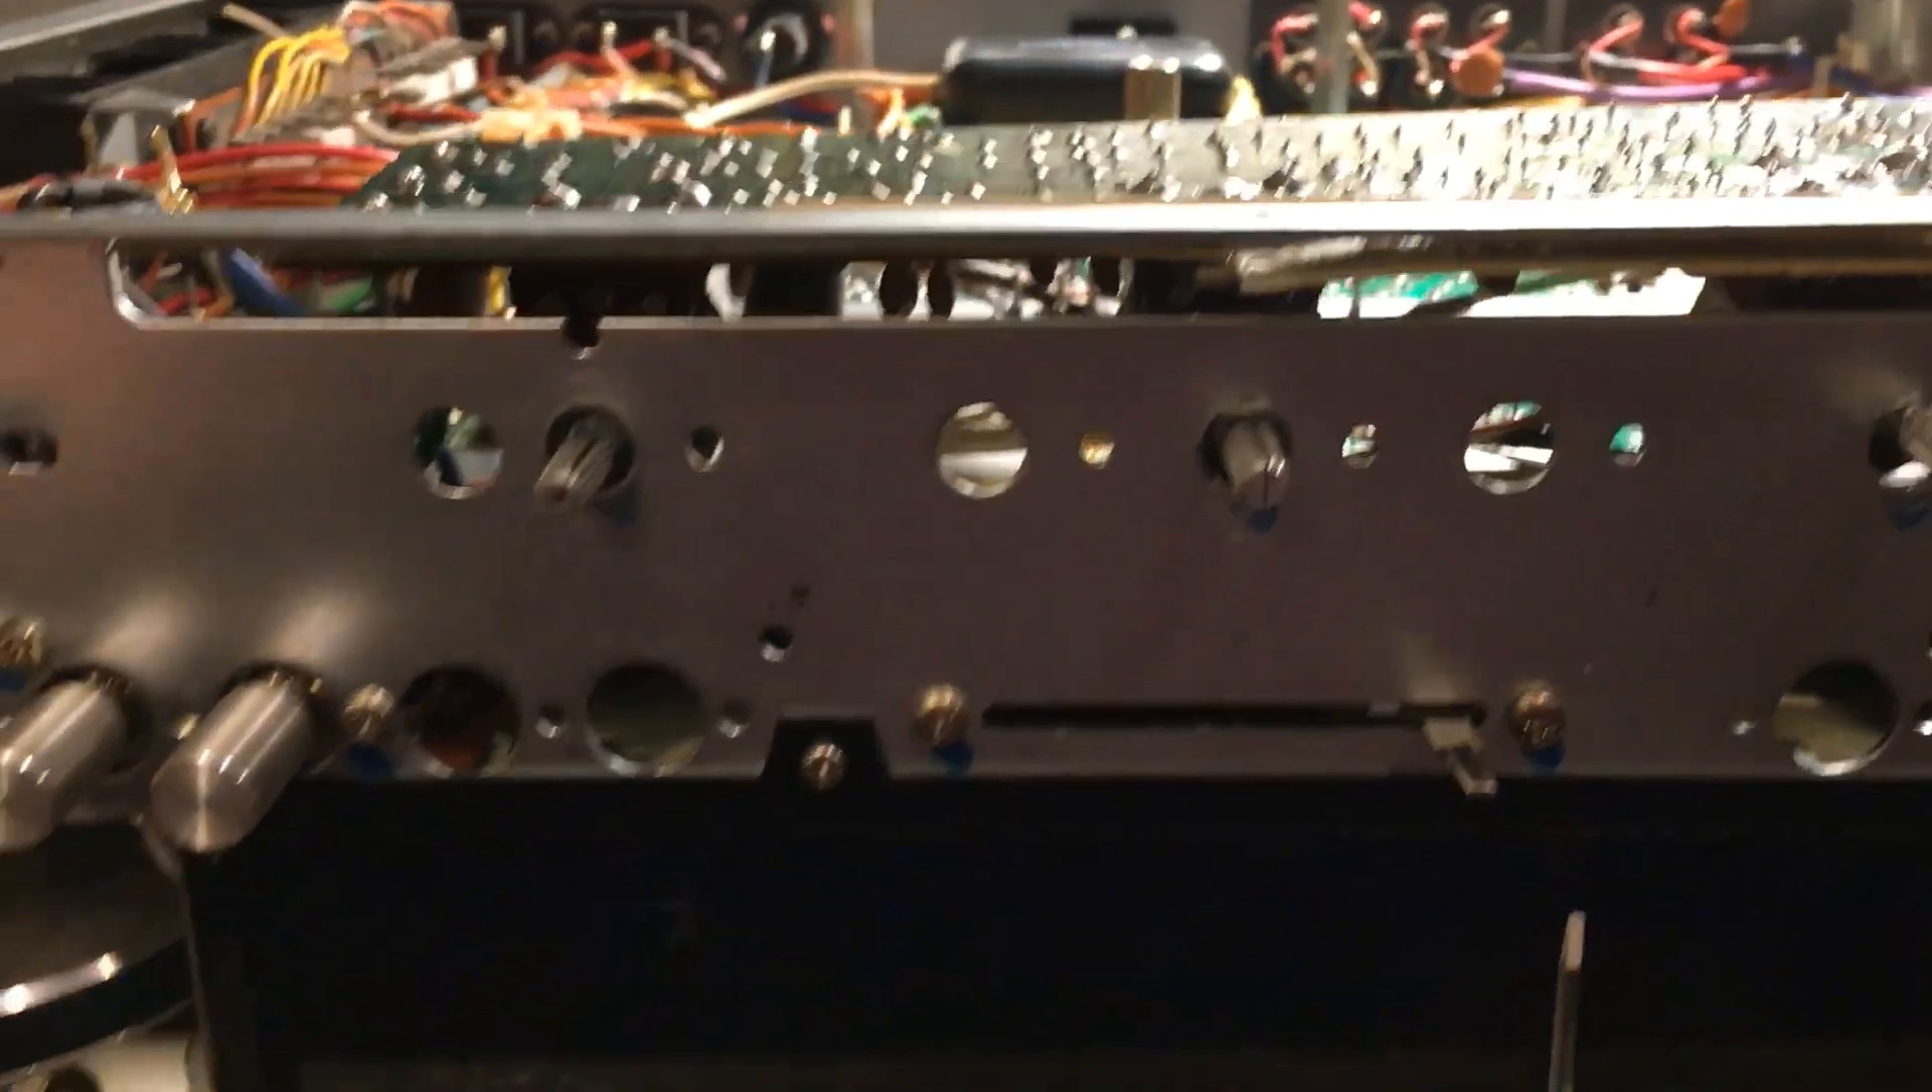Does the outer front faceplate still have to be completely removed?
No.